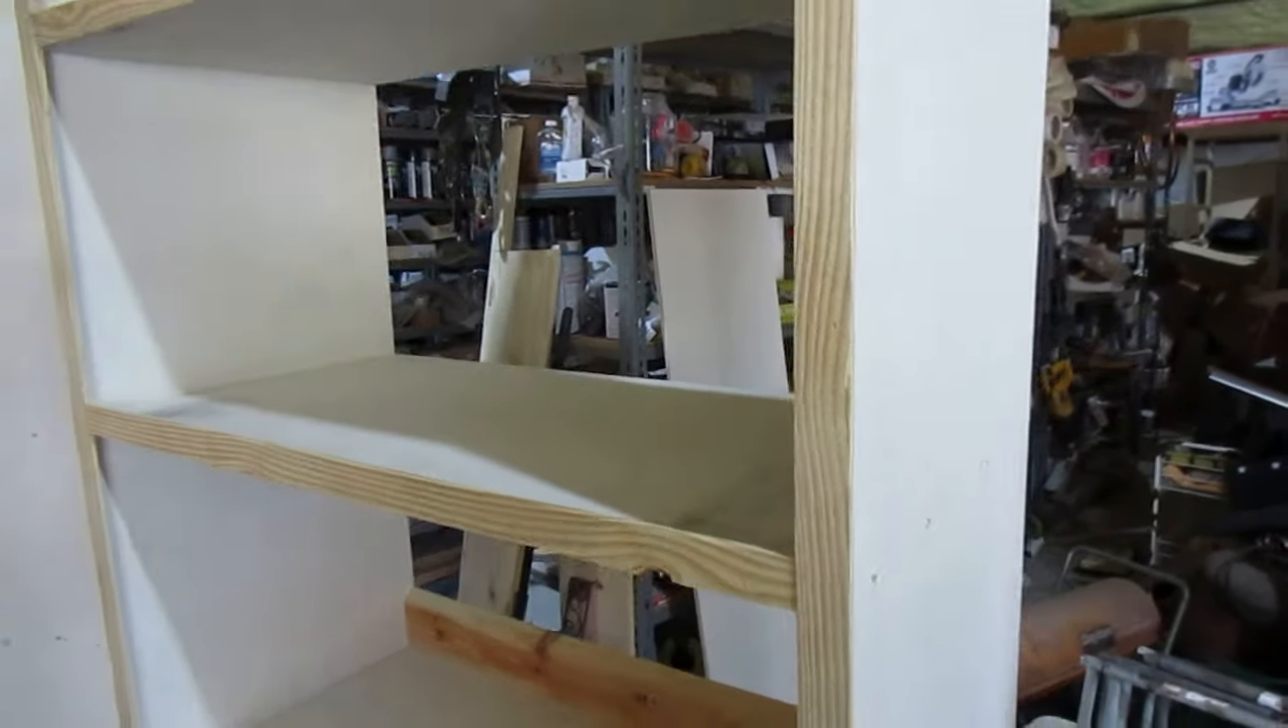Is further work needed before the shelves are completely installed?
No.